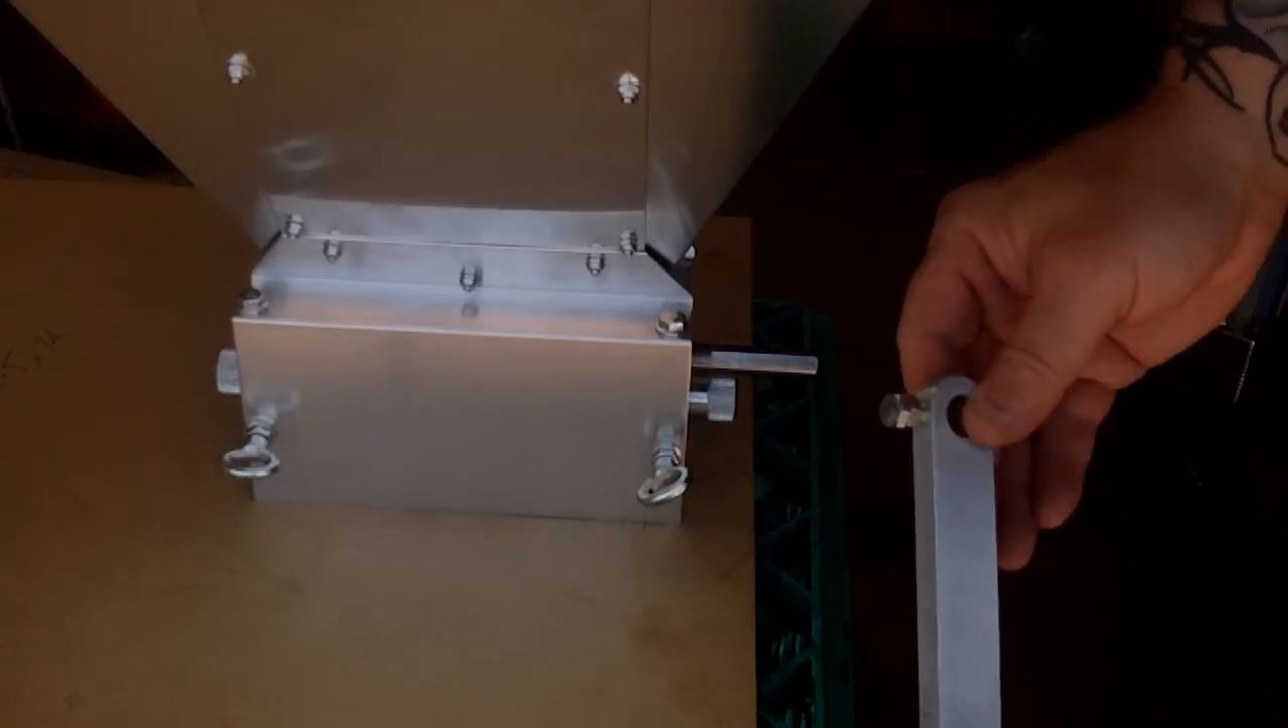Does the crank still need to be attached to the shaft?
Yes.